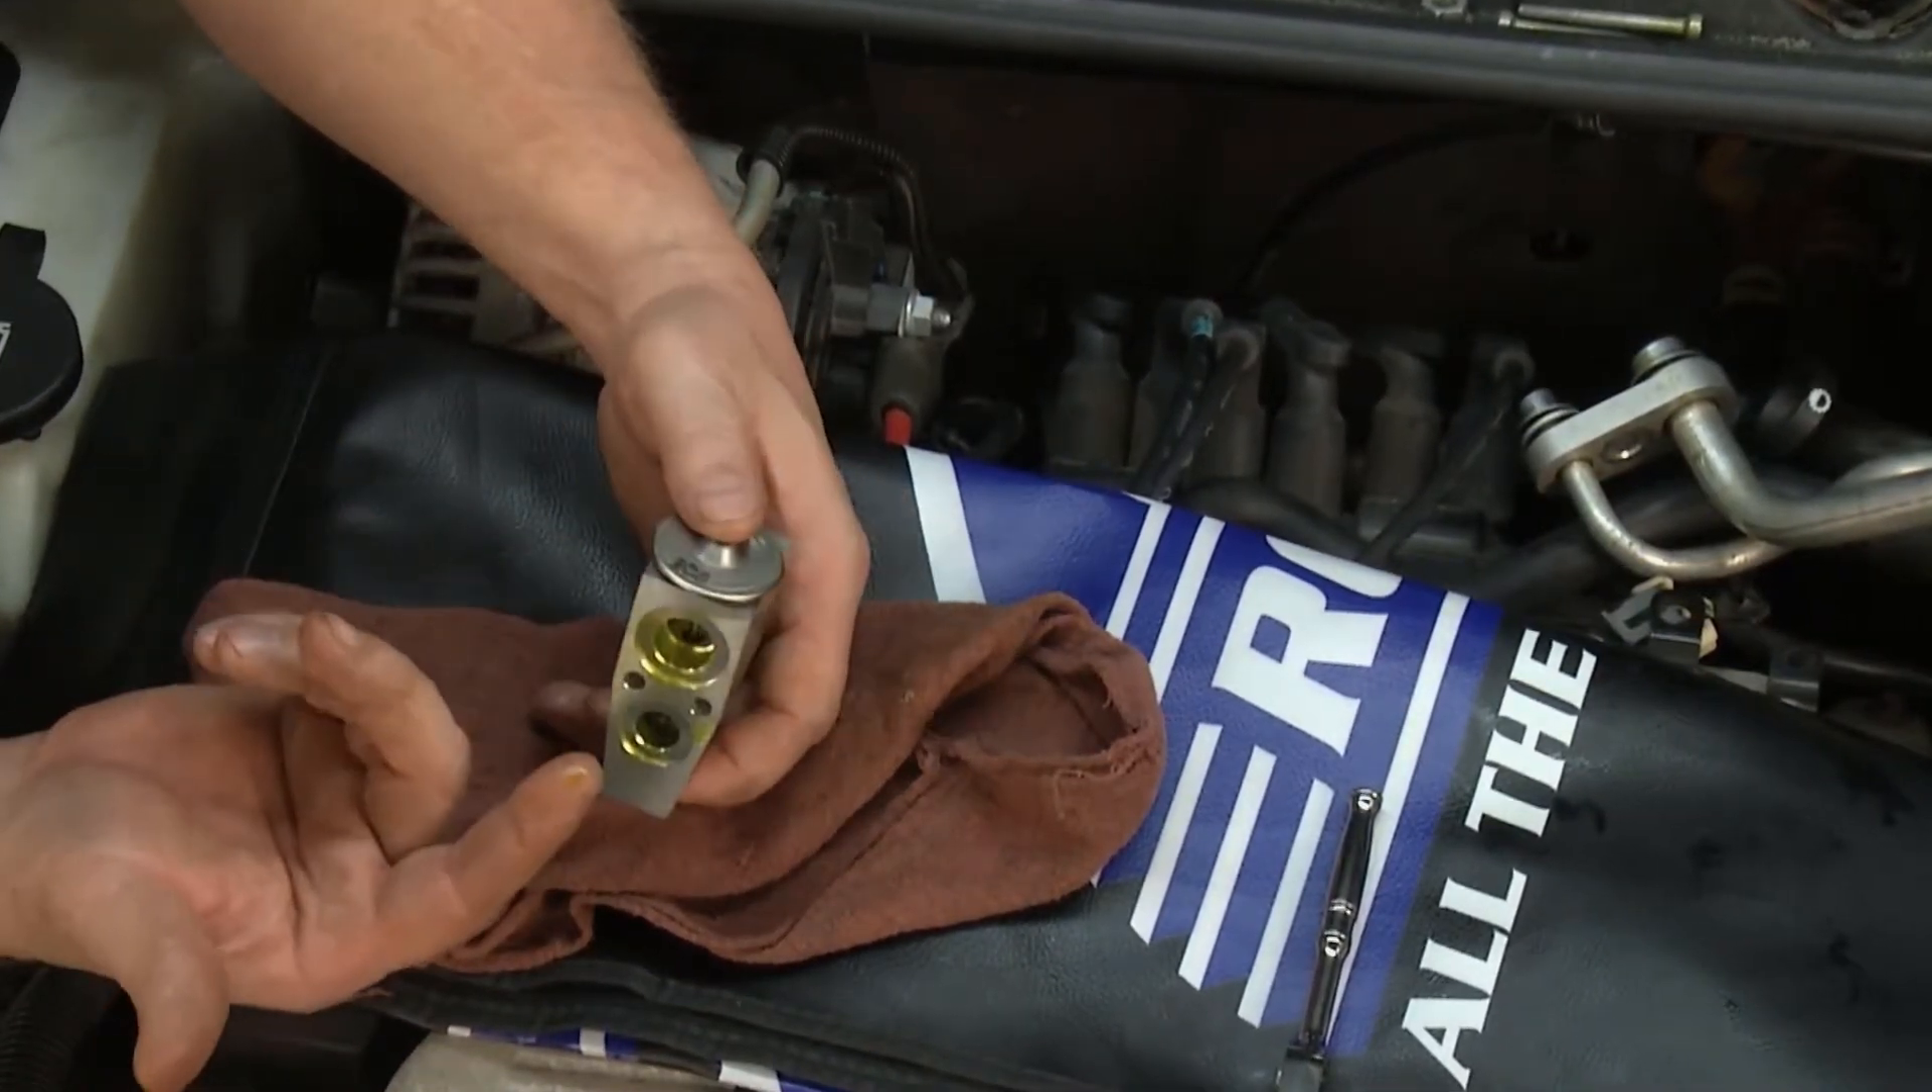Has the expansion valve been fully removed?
Yes.